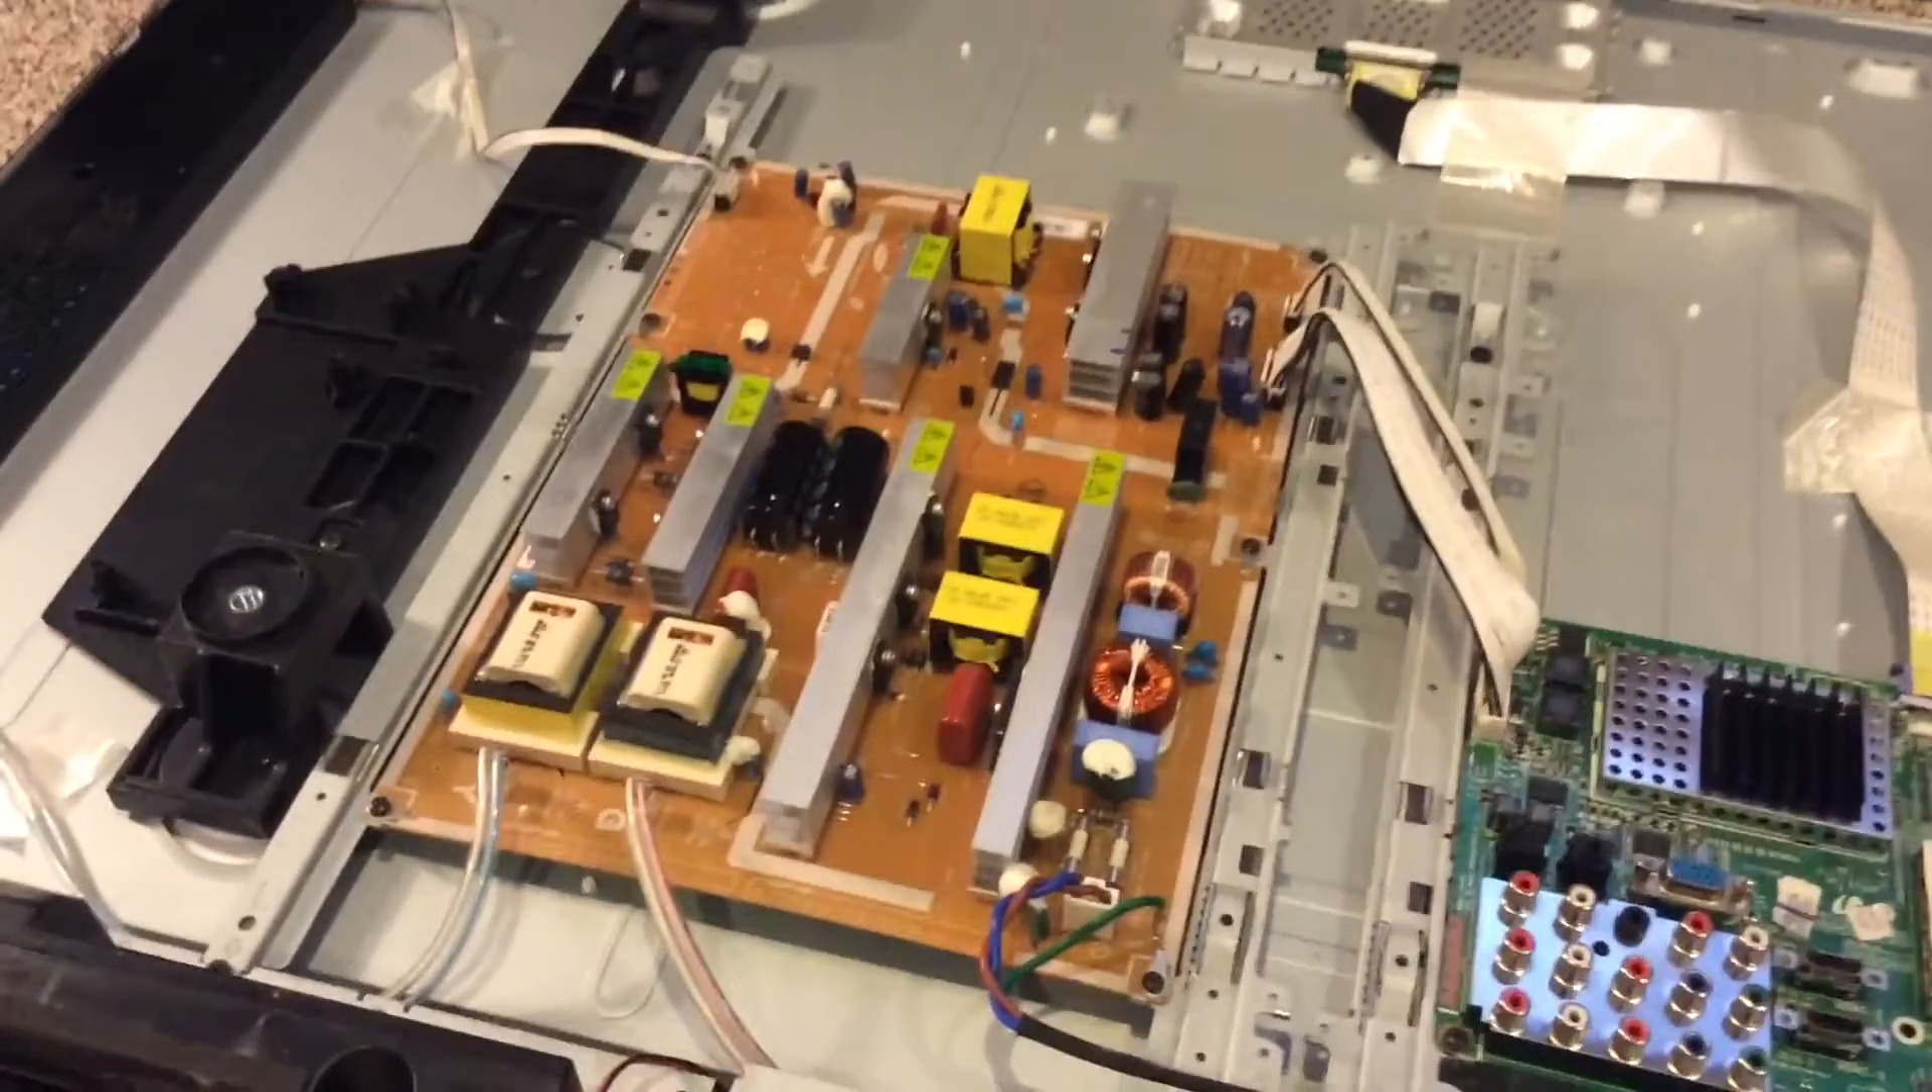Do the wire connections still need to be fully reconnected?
No.